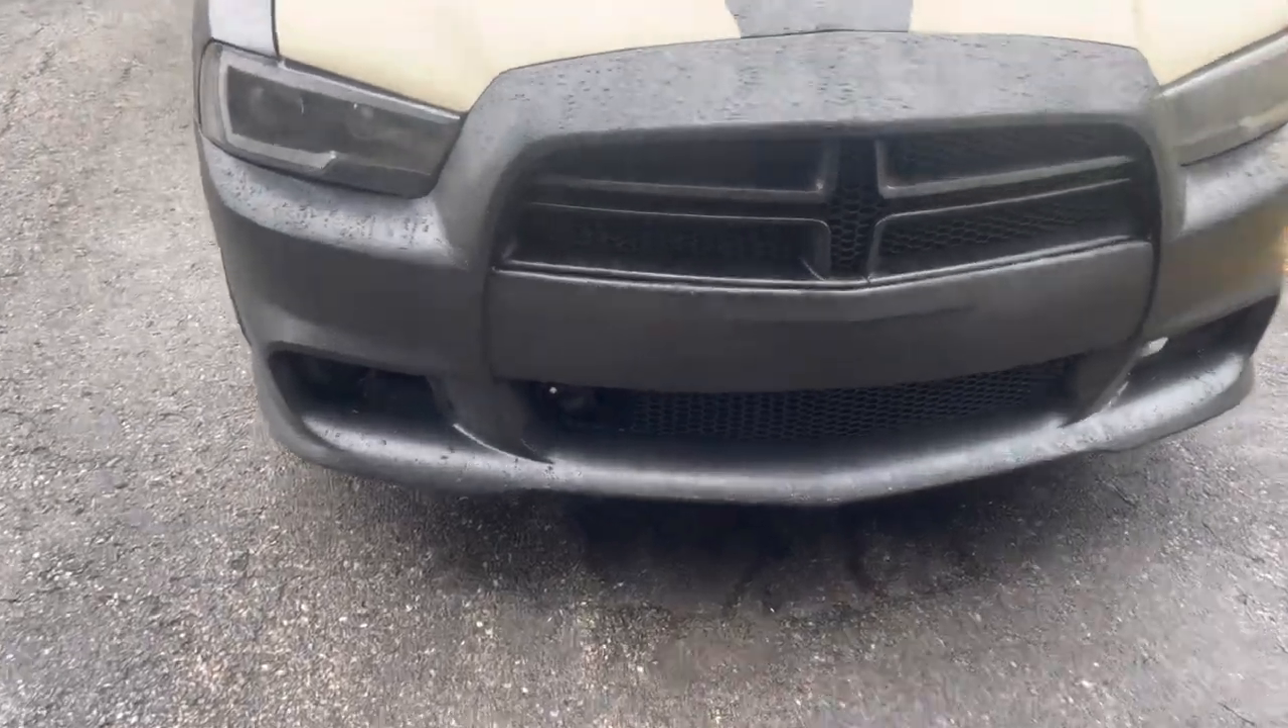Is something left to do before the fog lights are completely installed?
Yes.